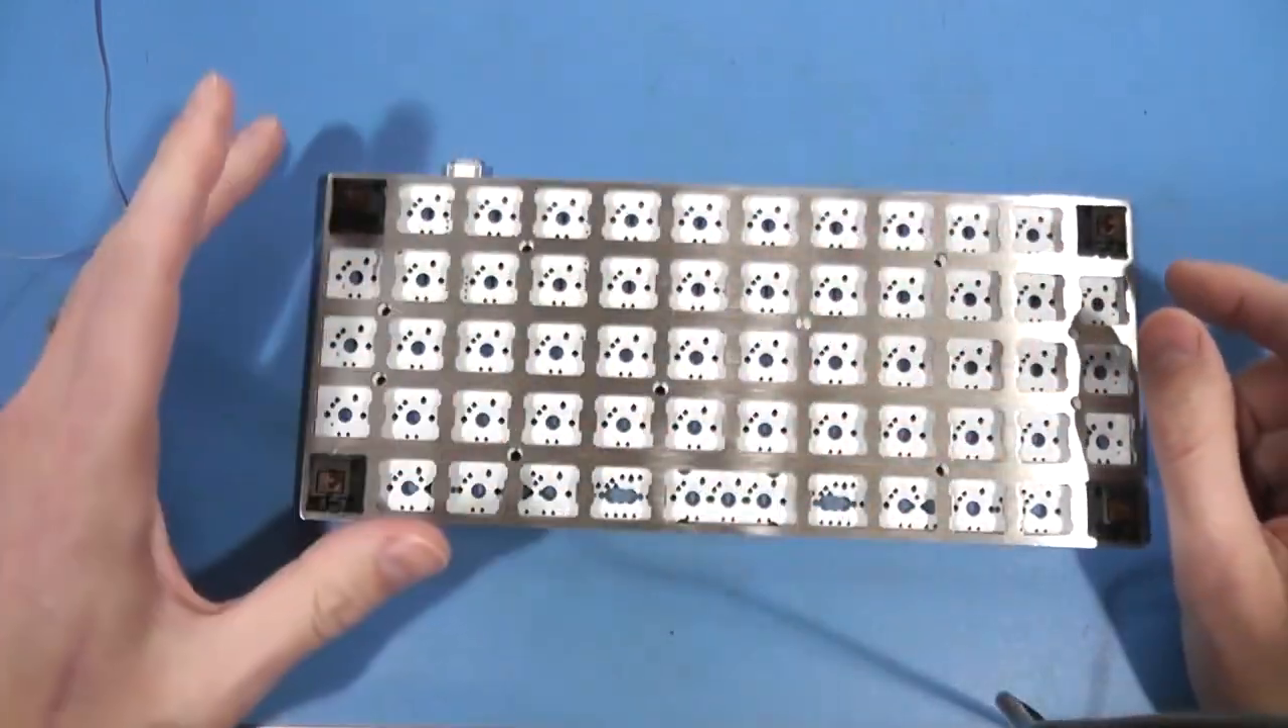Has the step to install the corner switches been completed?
Yes.